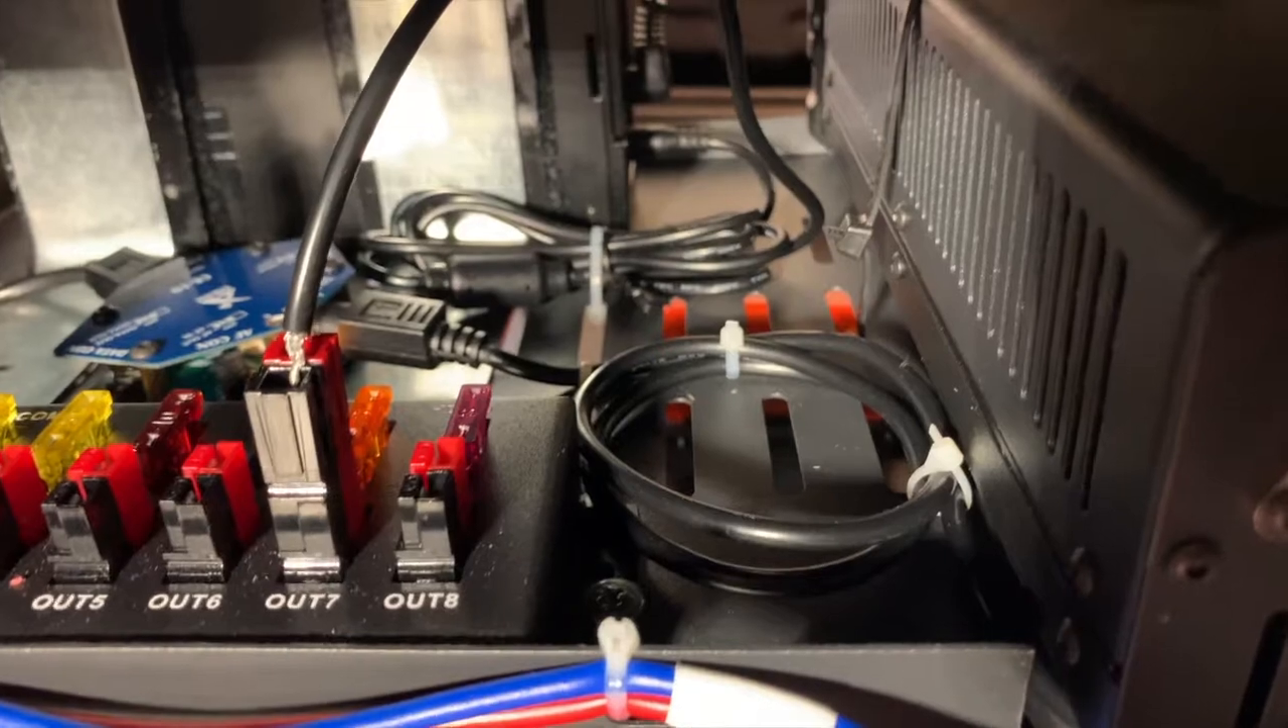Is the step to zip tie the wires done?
Yes.